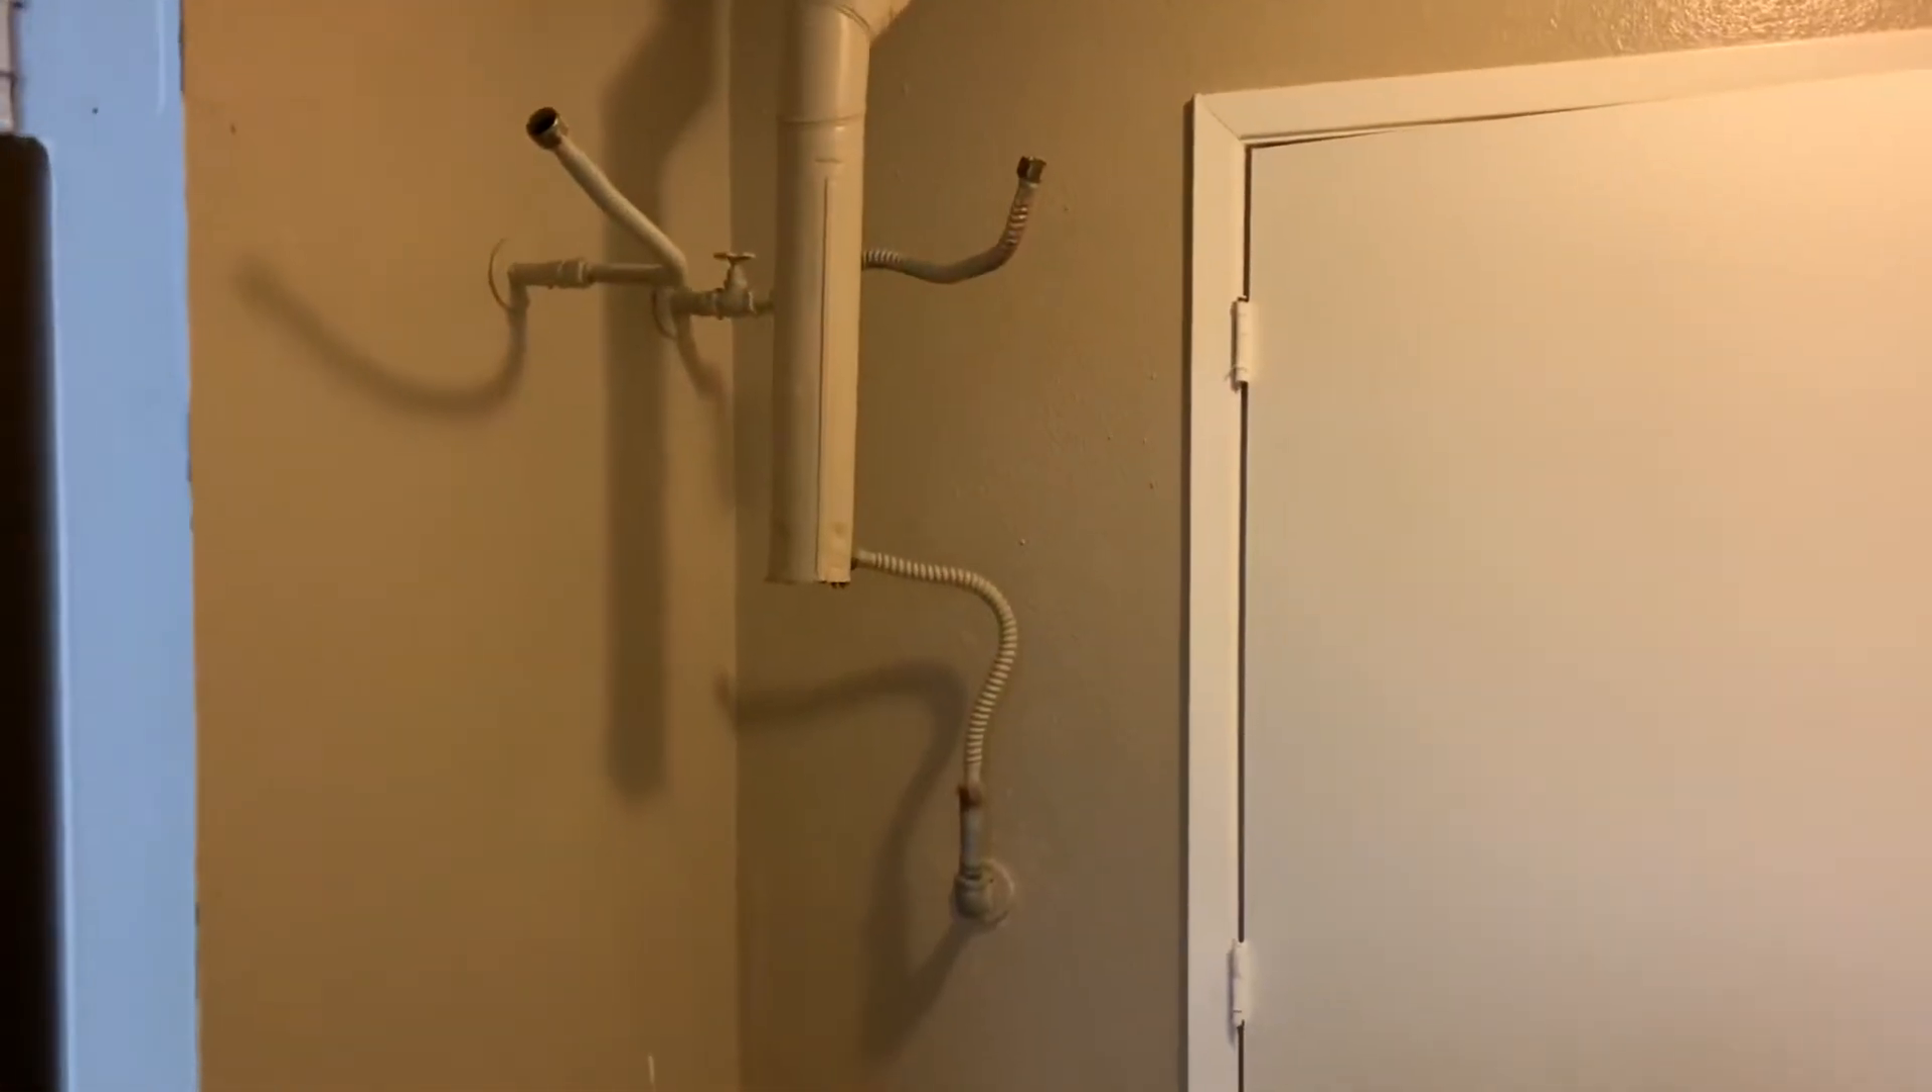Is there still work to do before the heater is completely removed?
No.